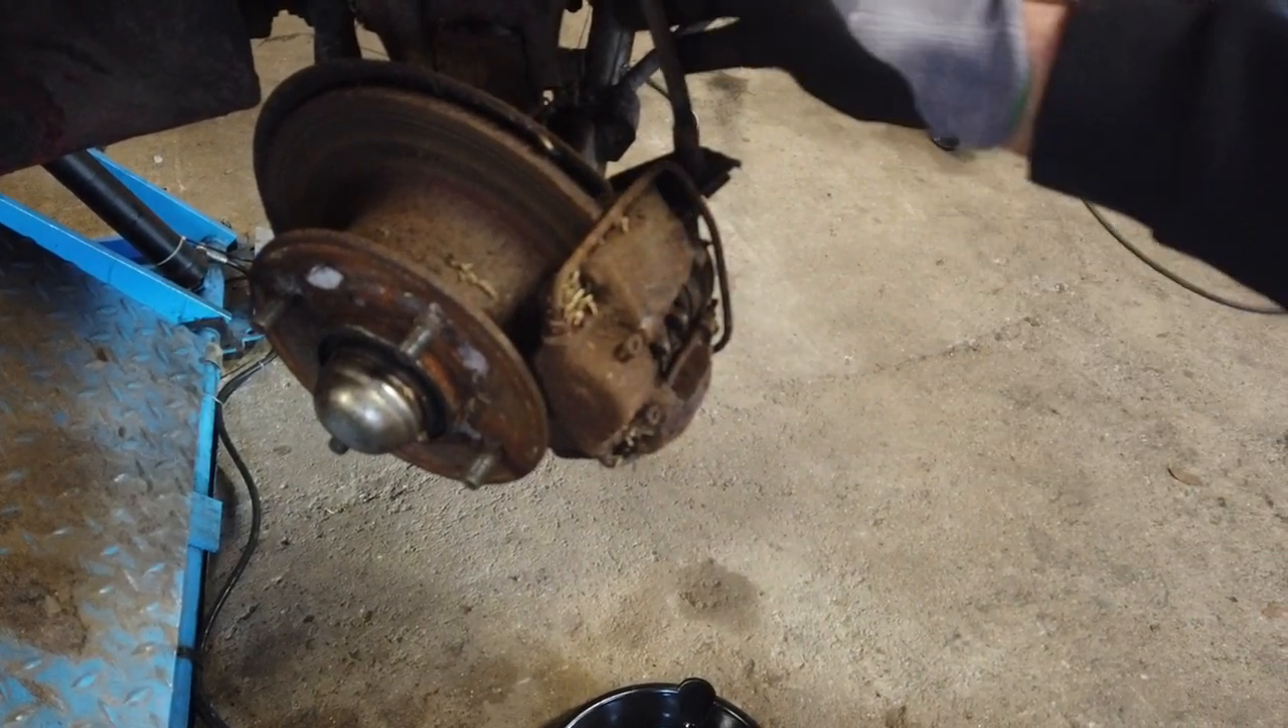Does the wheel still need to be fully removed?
No.